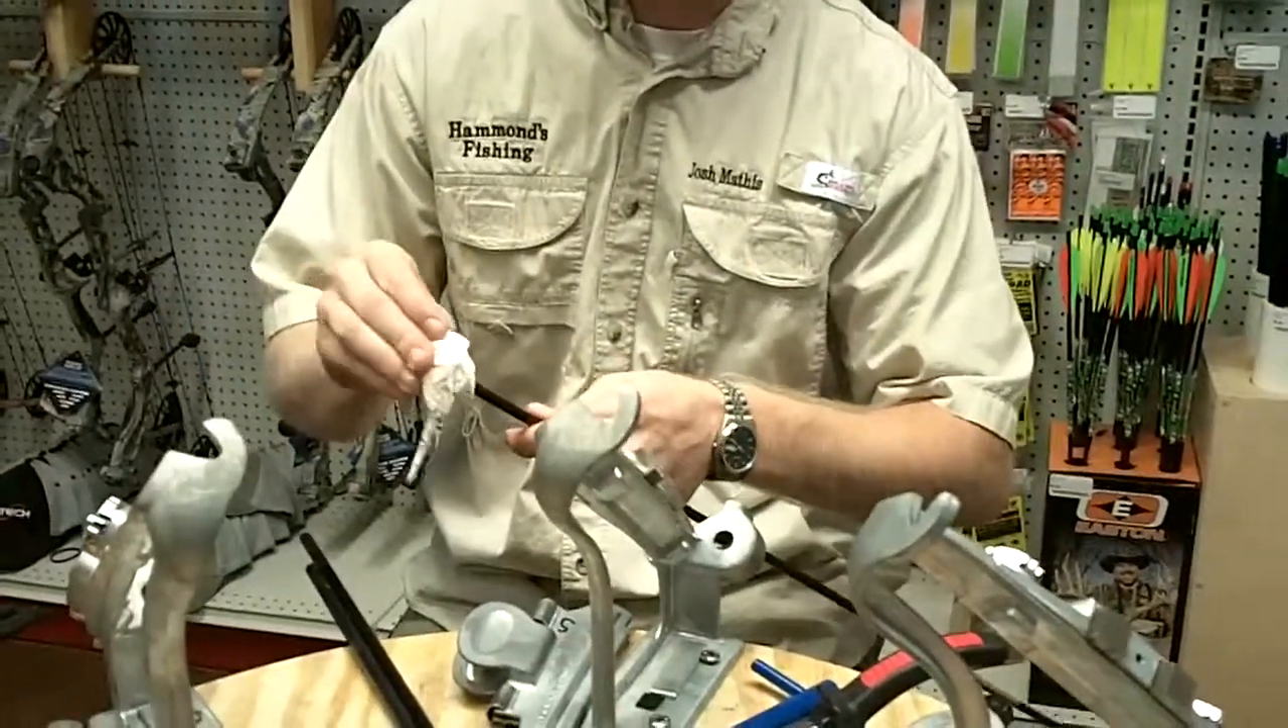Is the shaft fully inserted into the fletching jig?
No.